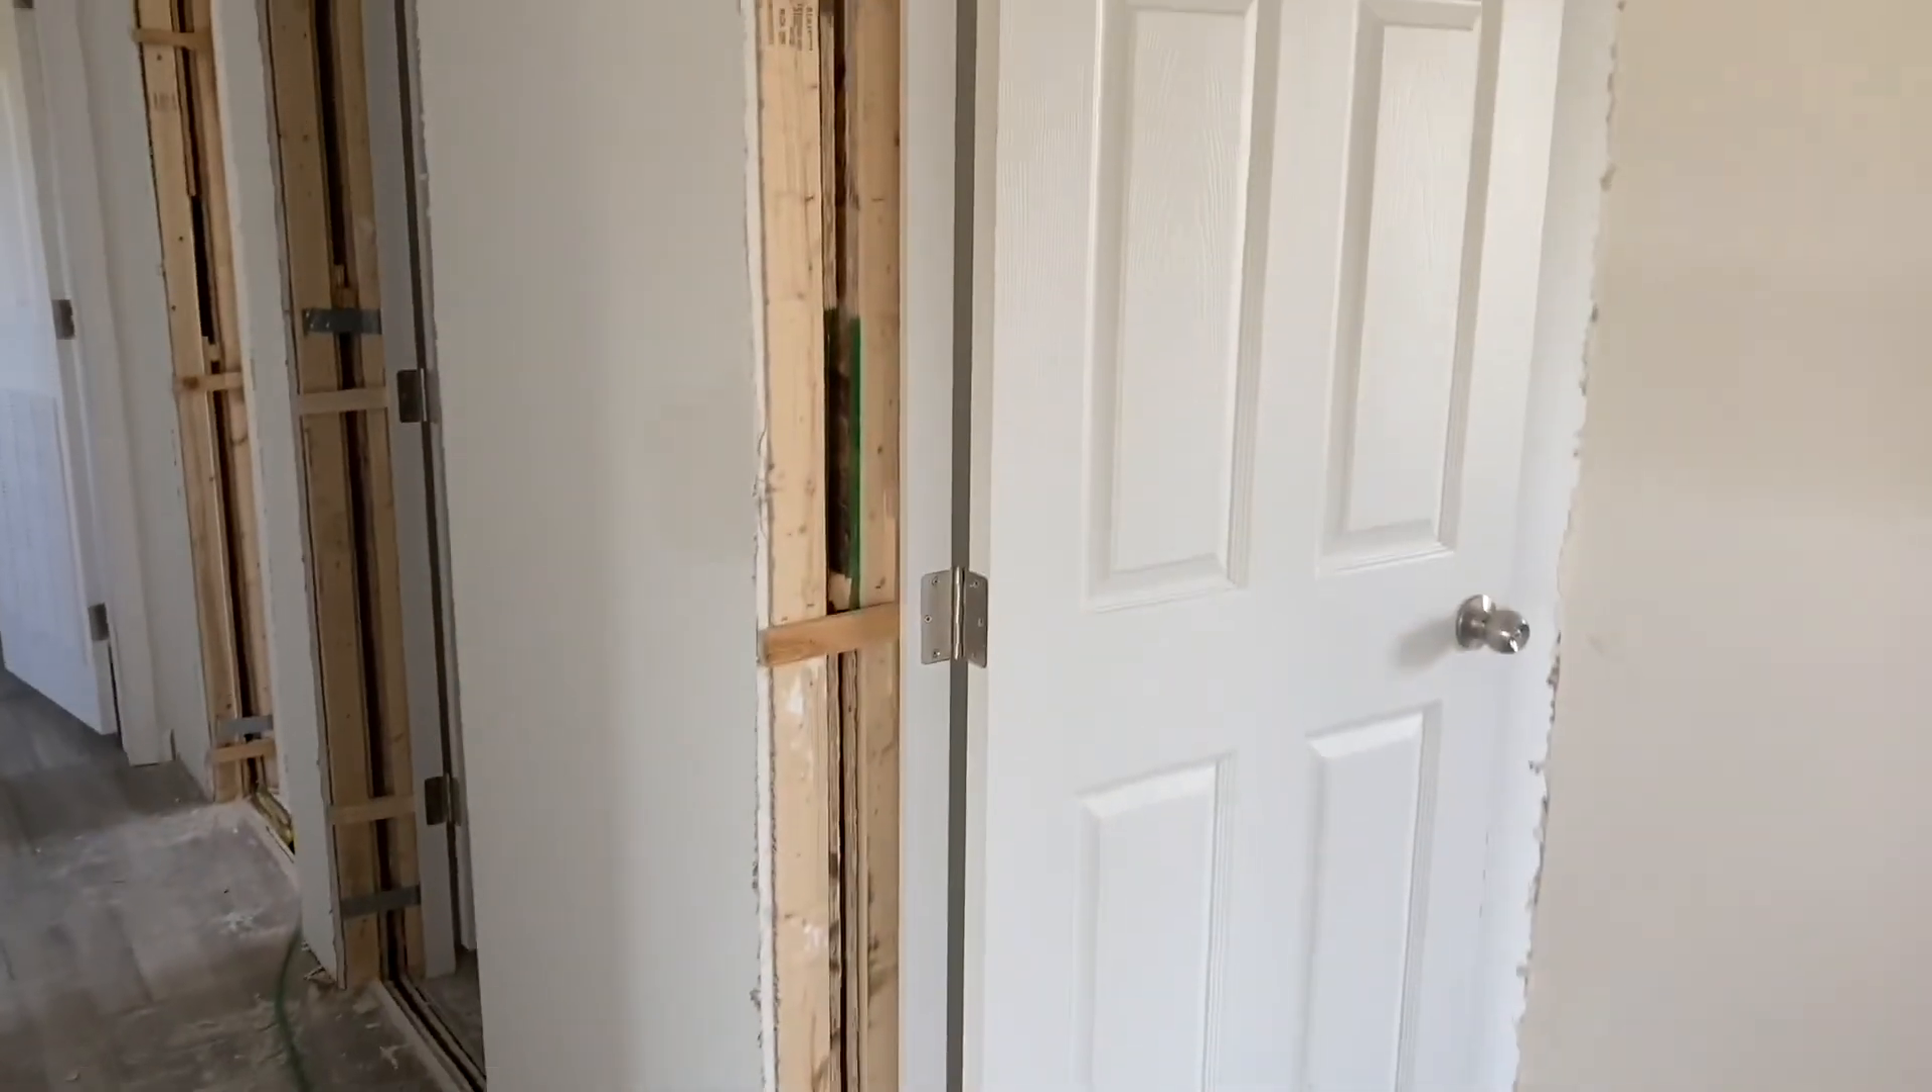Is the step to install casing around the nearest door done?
No.